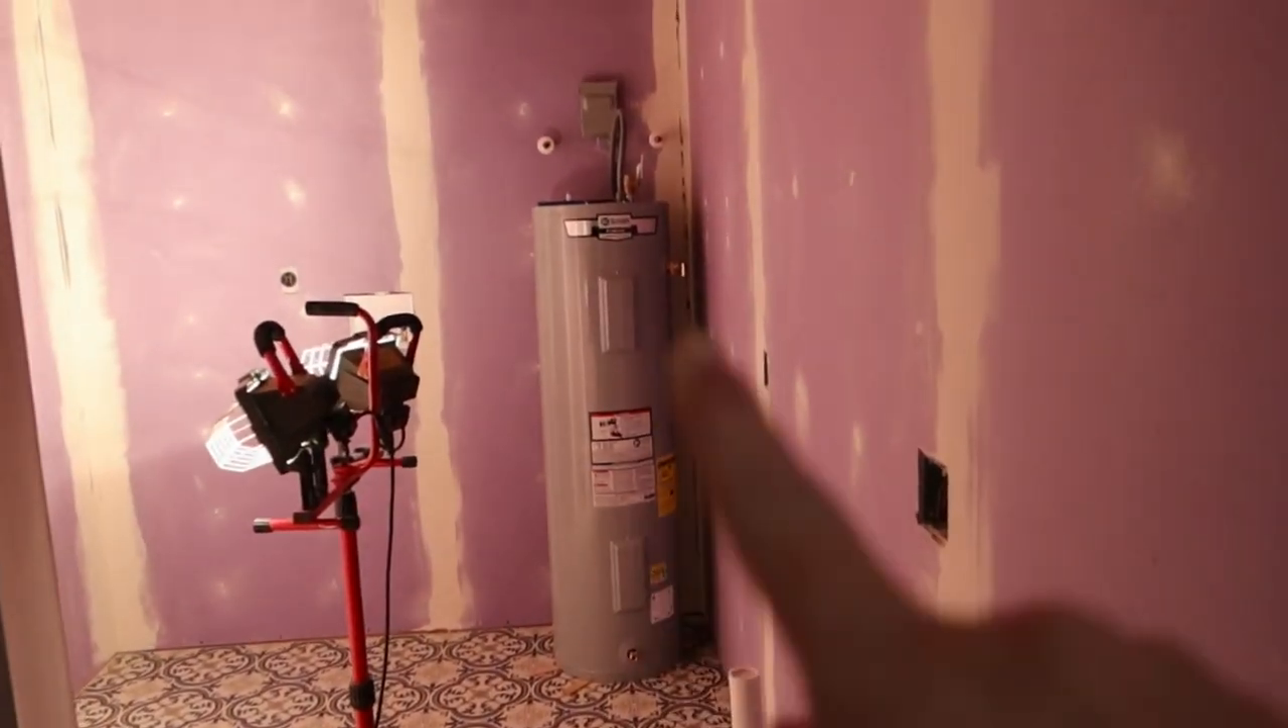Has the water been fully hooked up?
No.